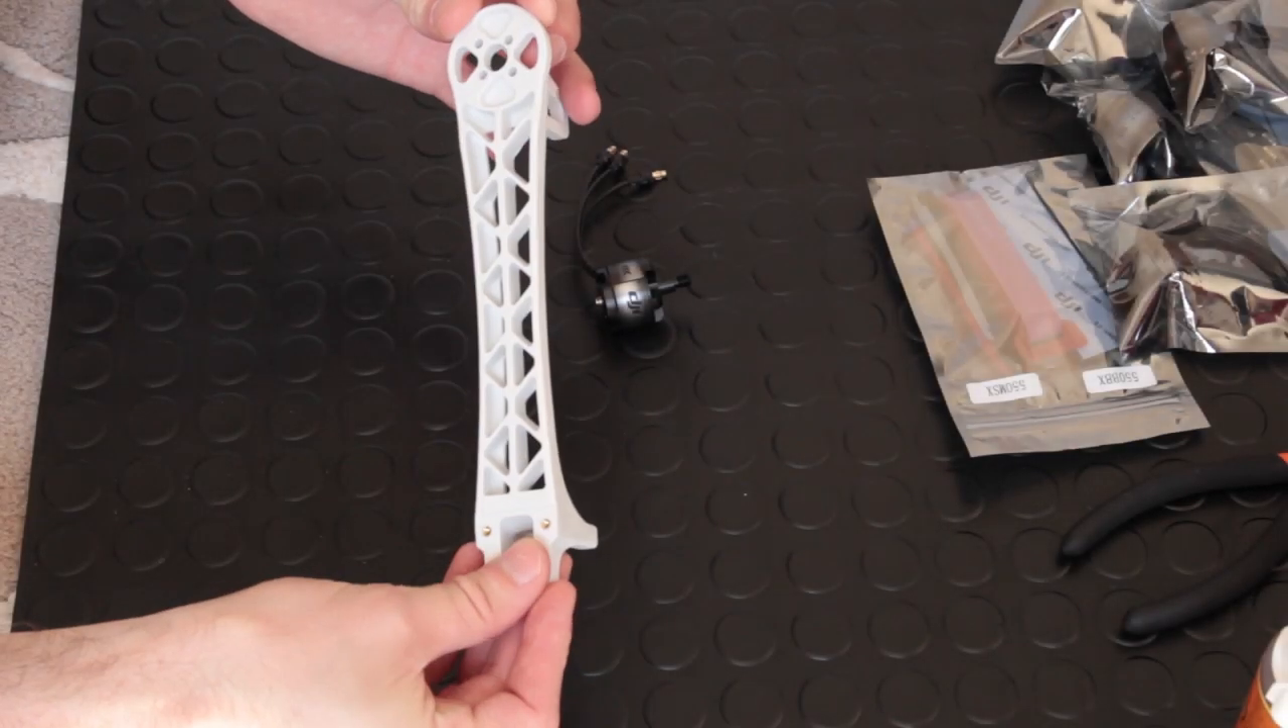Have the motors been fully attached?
No.